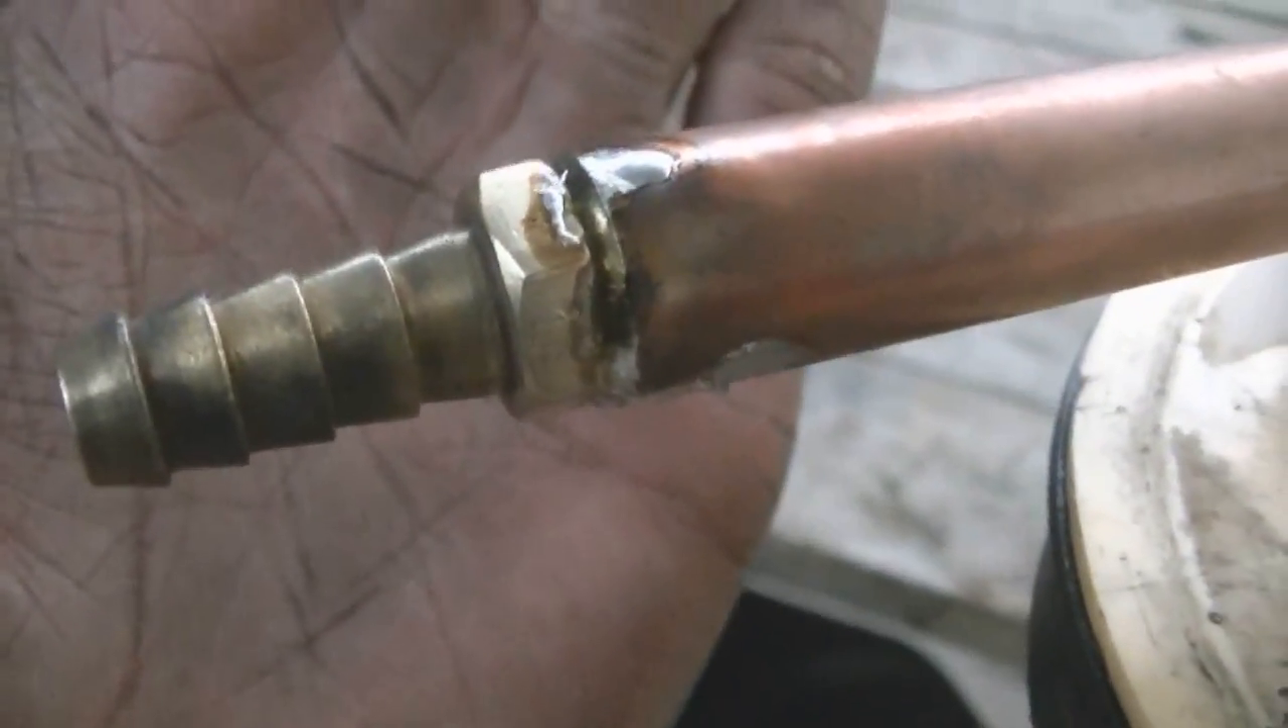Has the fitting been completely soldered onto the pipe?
Yes.